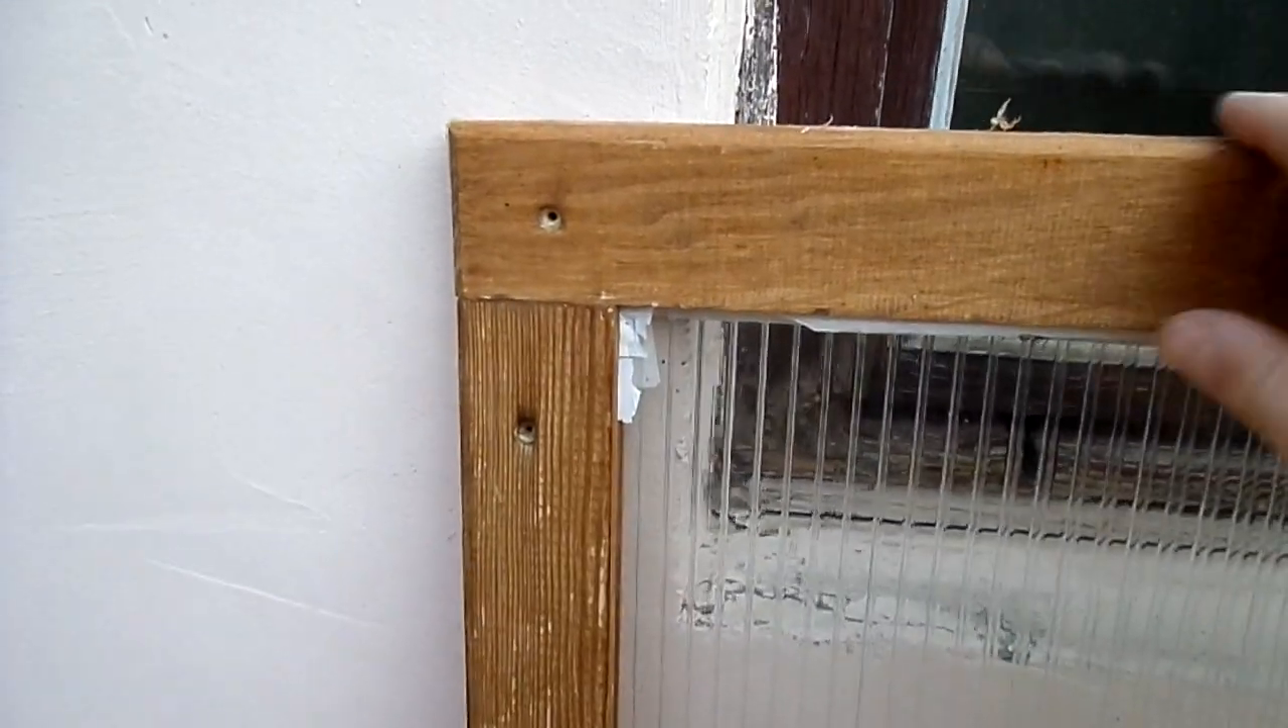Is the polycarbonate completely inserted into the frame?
Yes.